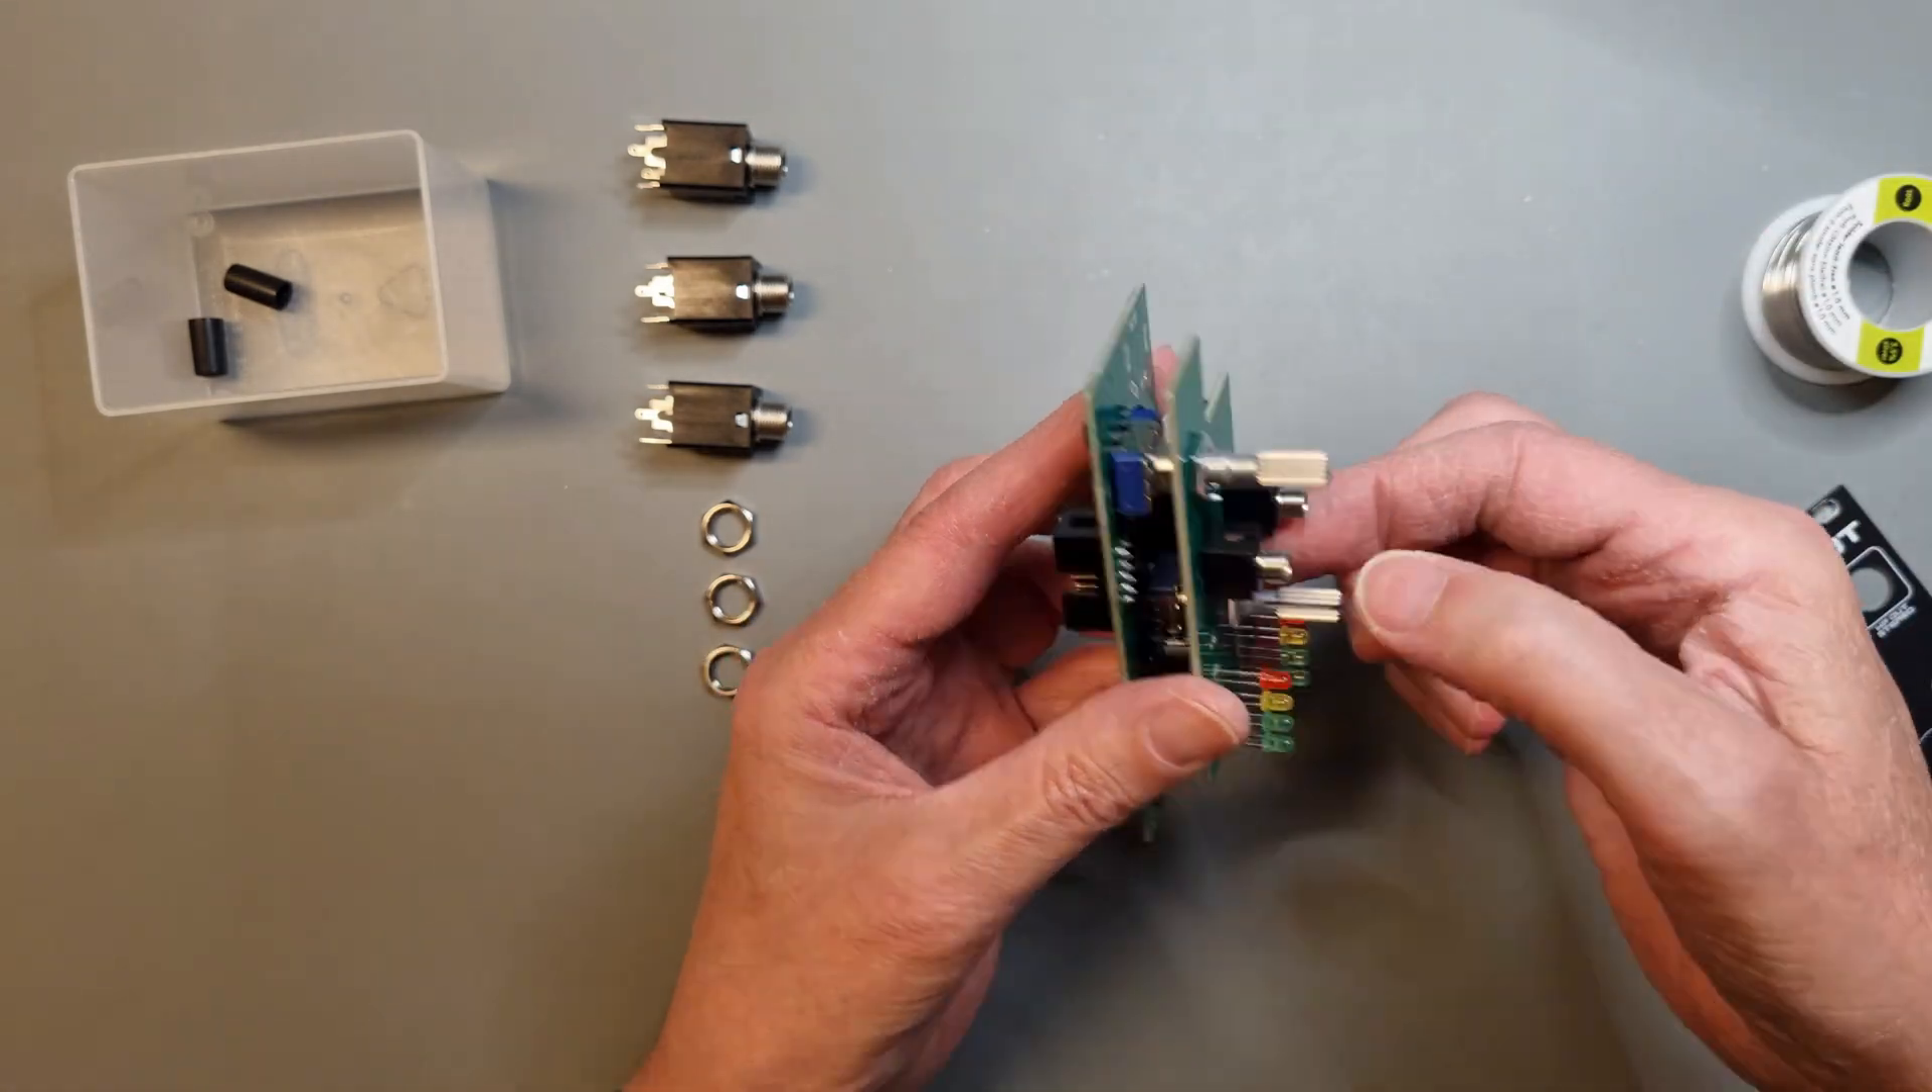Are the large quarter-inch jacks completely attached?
No.